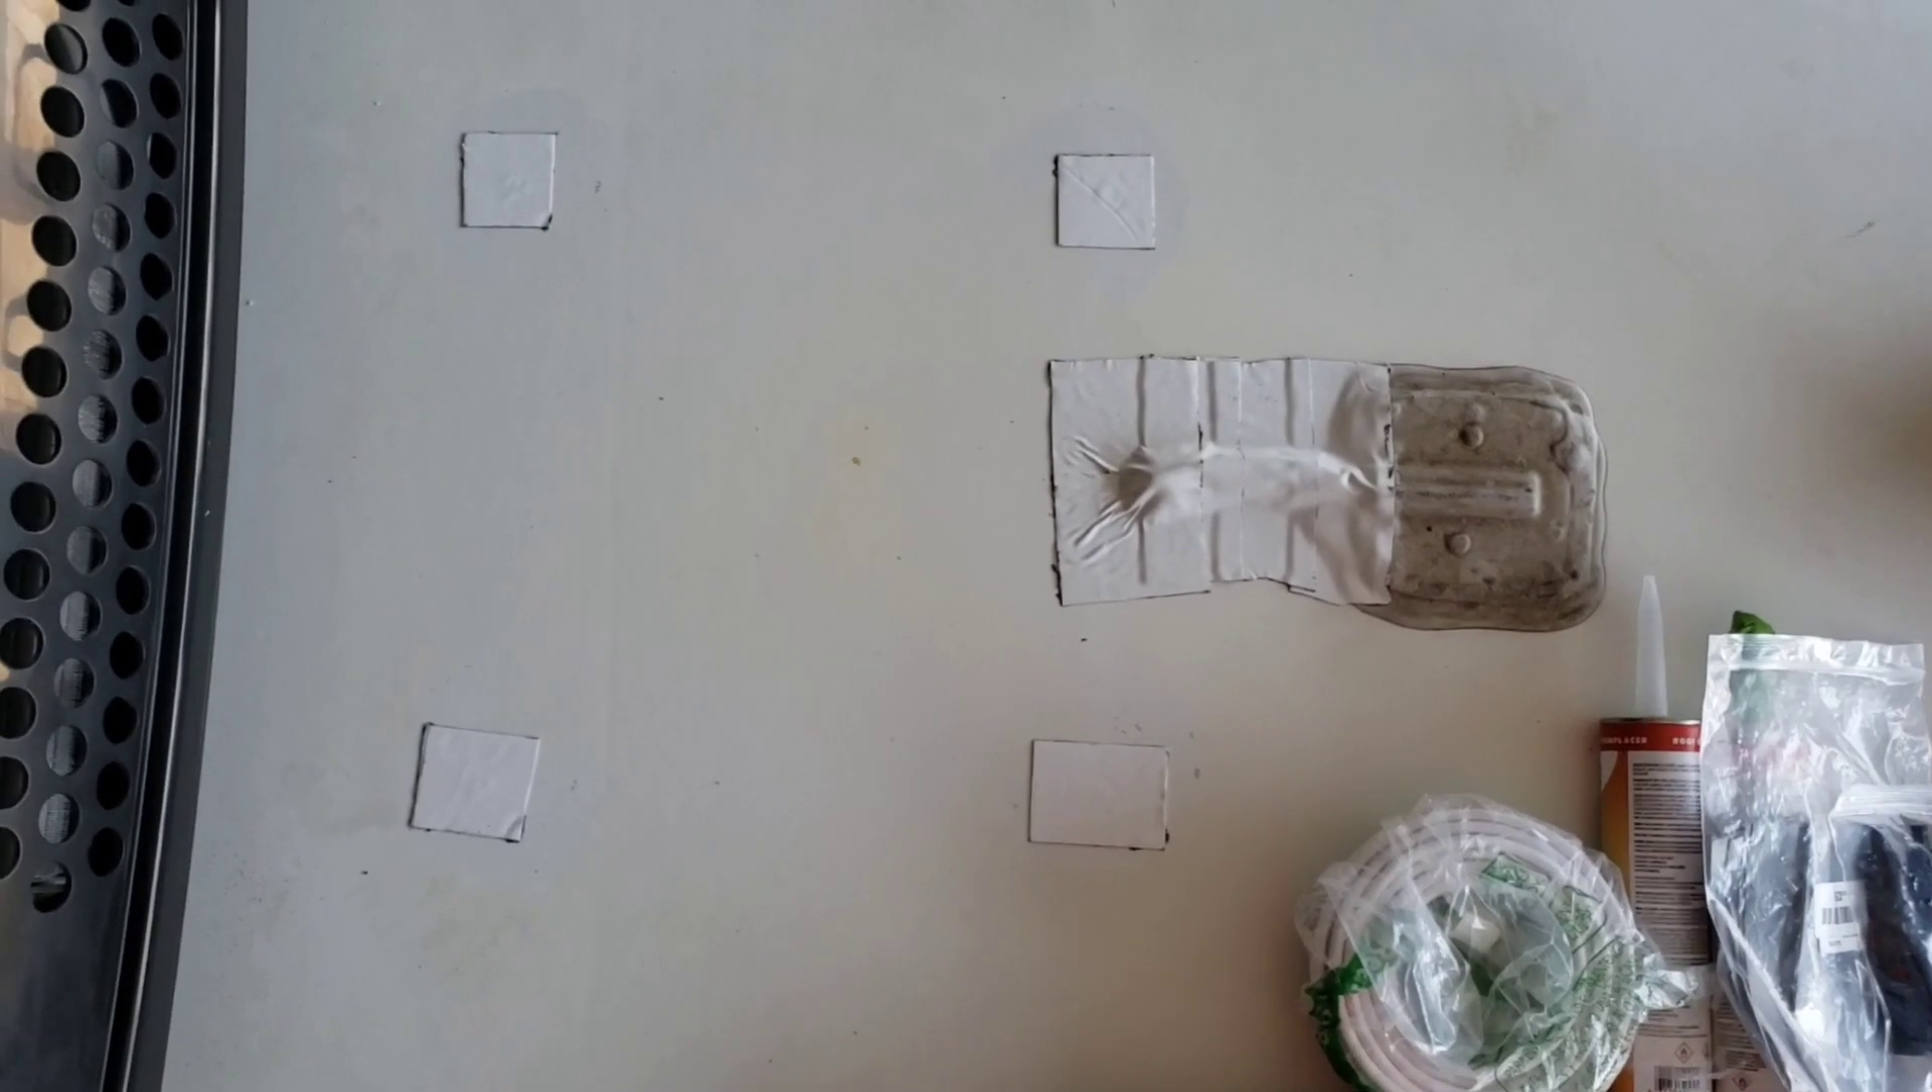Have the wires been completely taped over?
Yes.